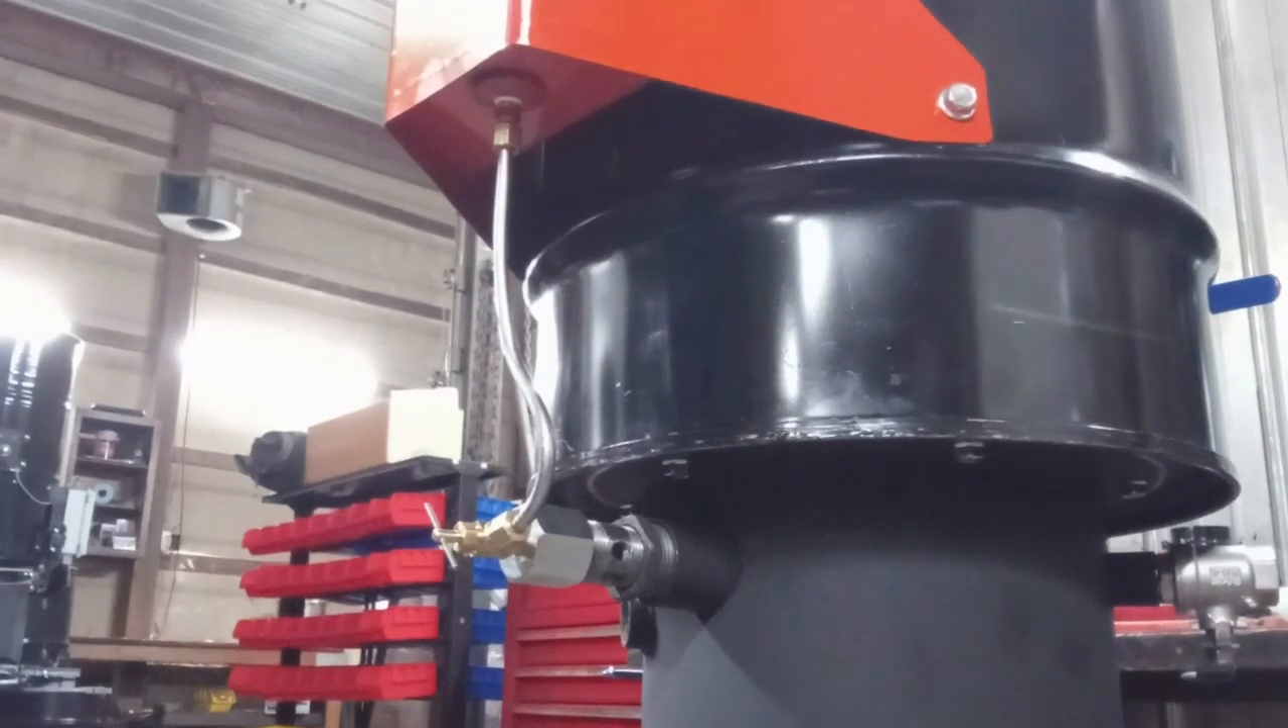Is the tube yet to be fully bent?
No.